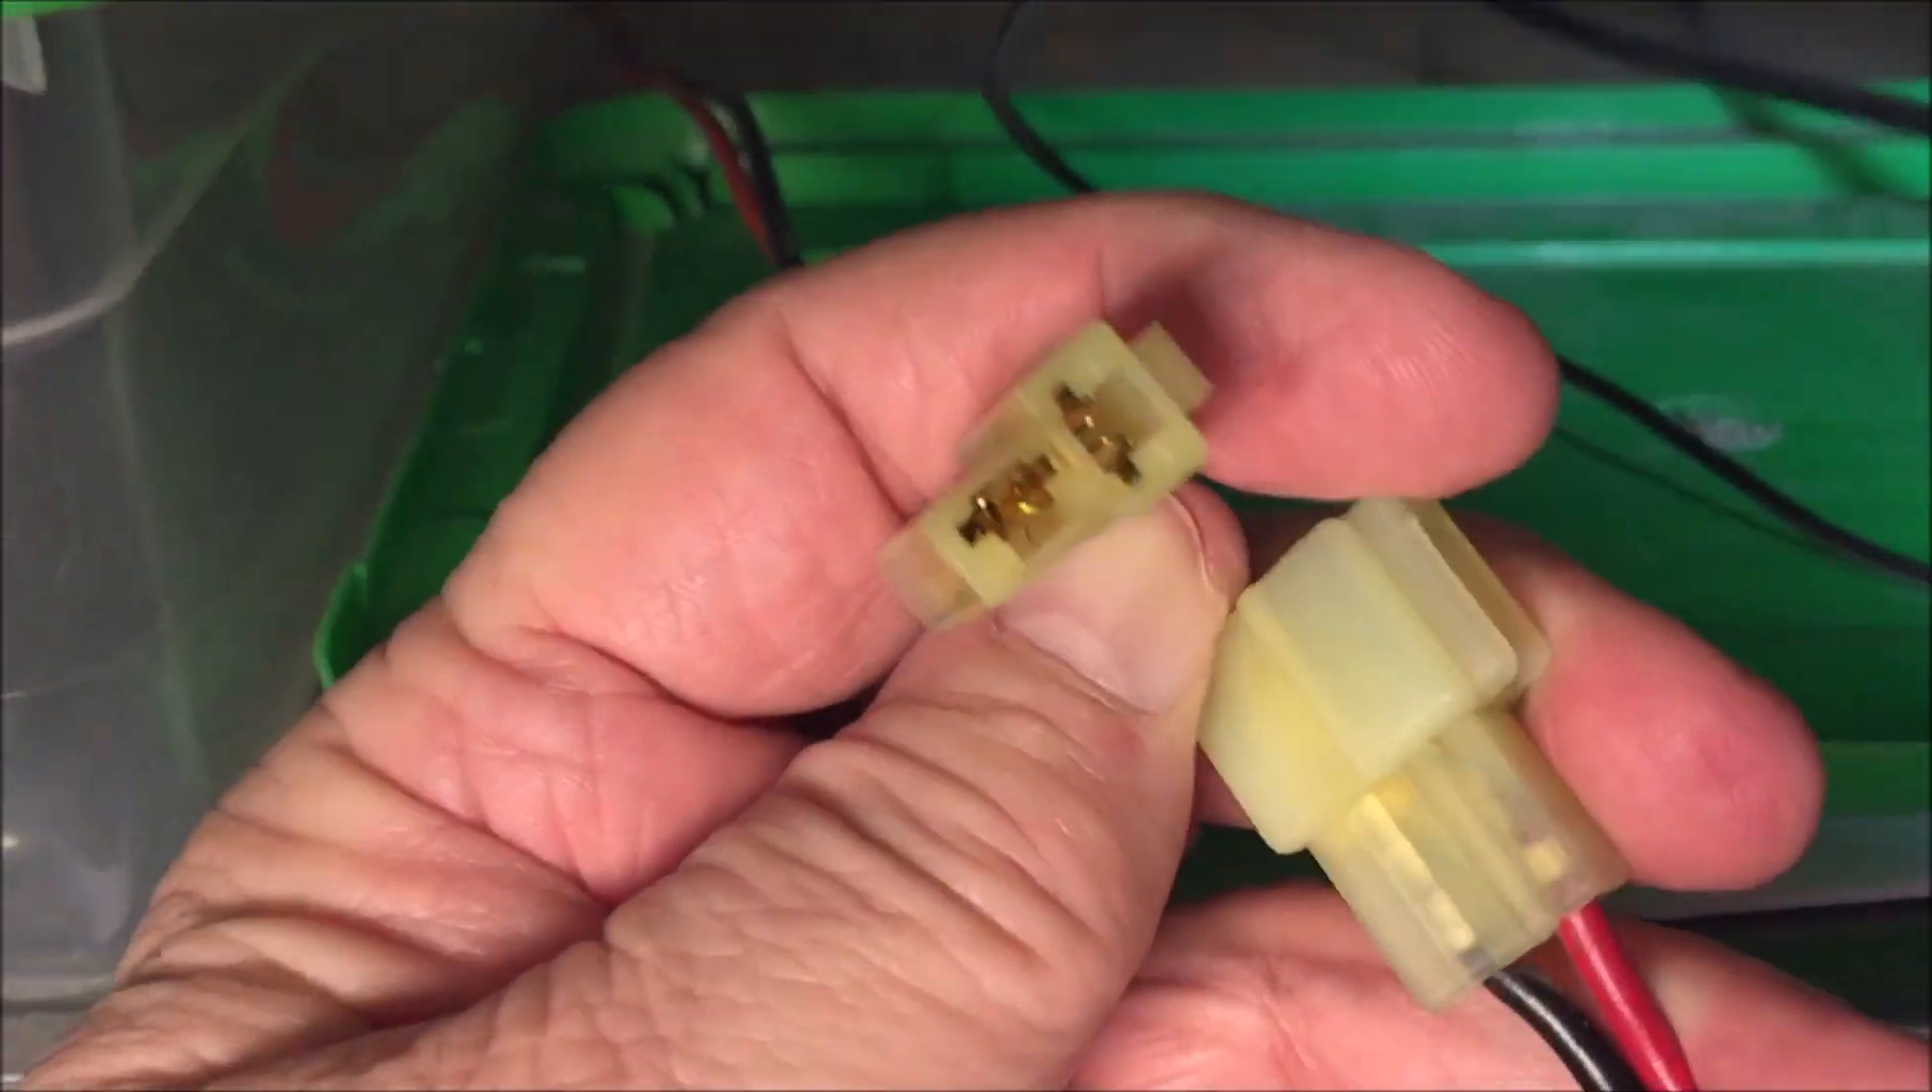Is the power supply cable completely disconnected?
Yes.